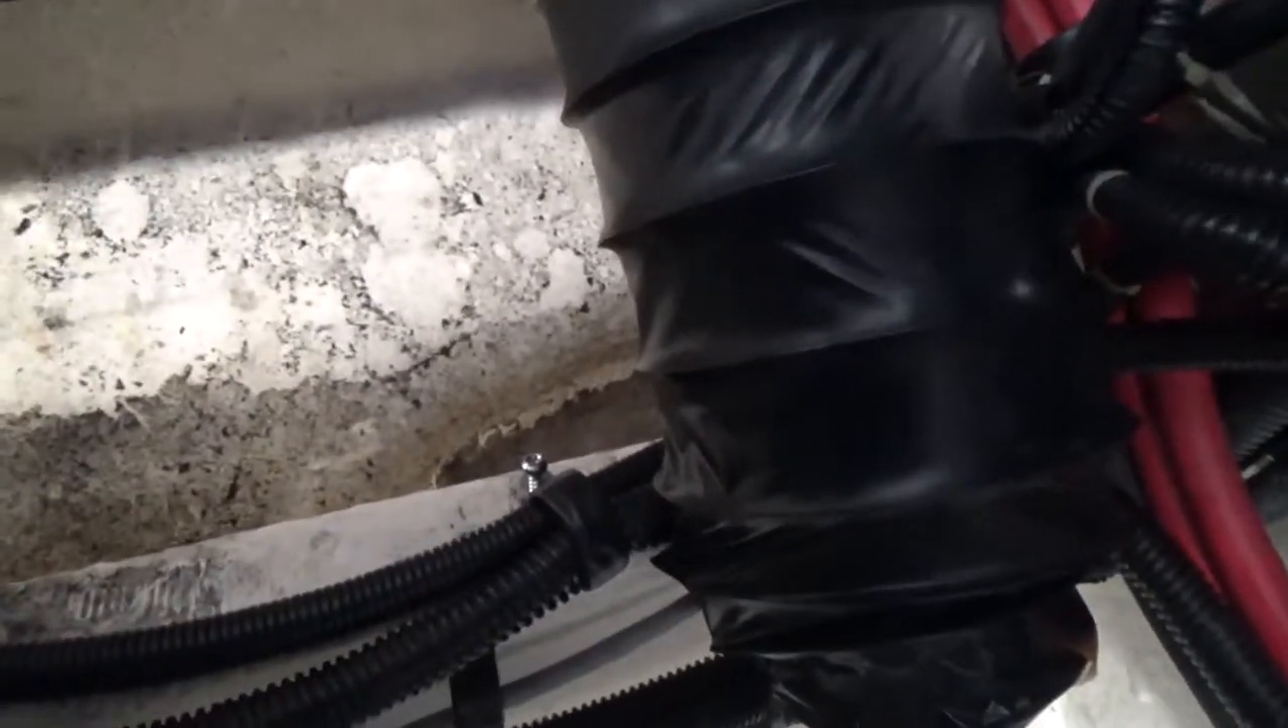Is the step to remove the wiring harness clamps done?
No.